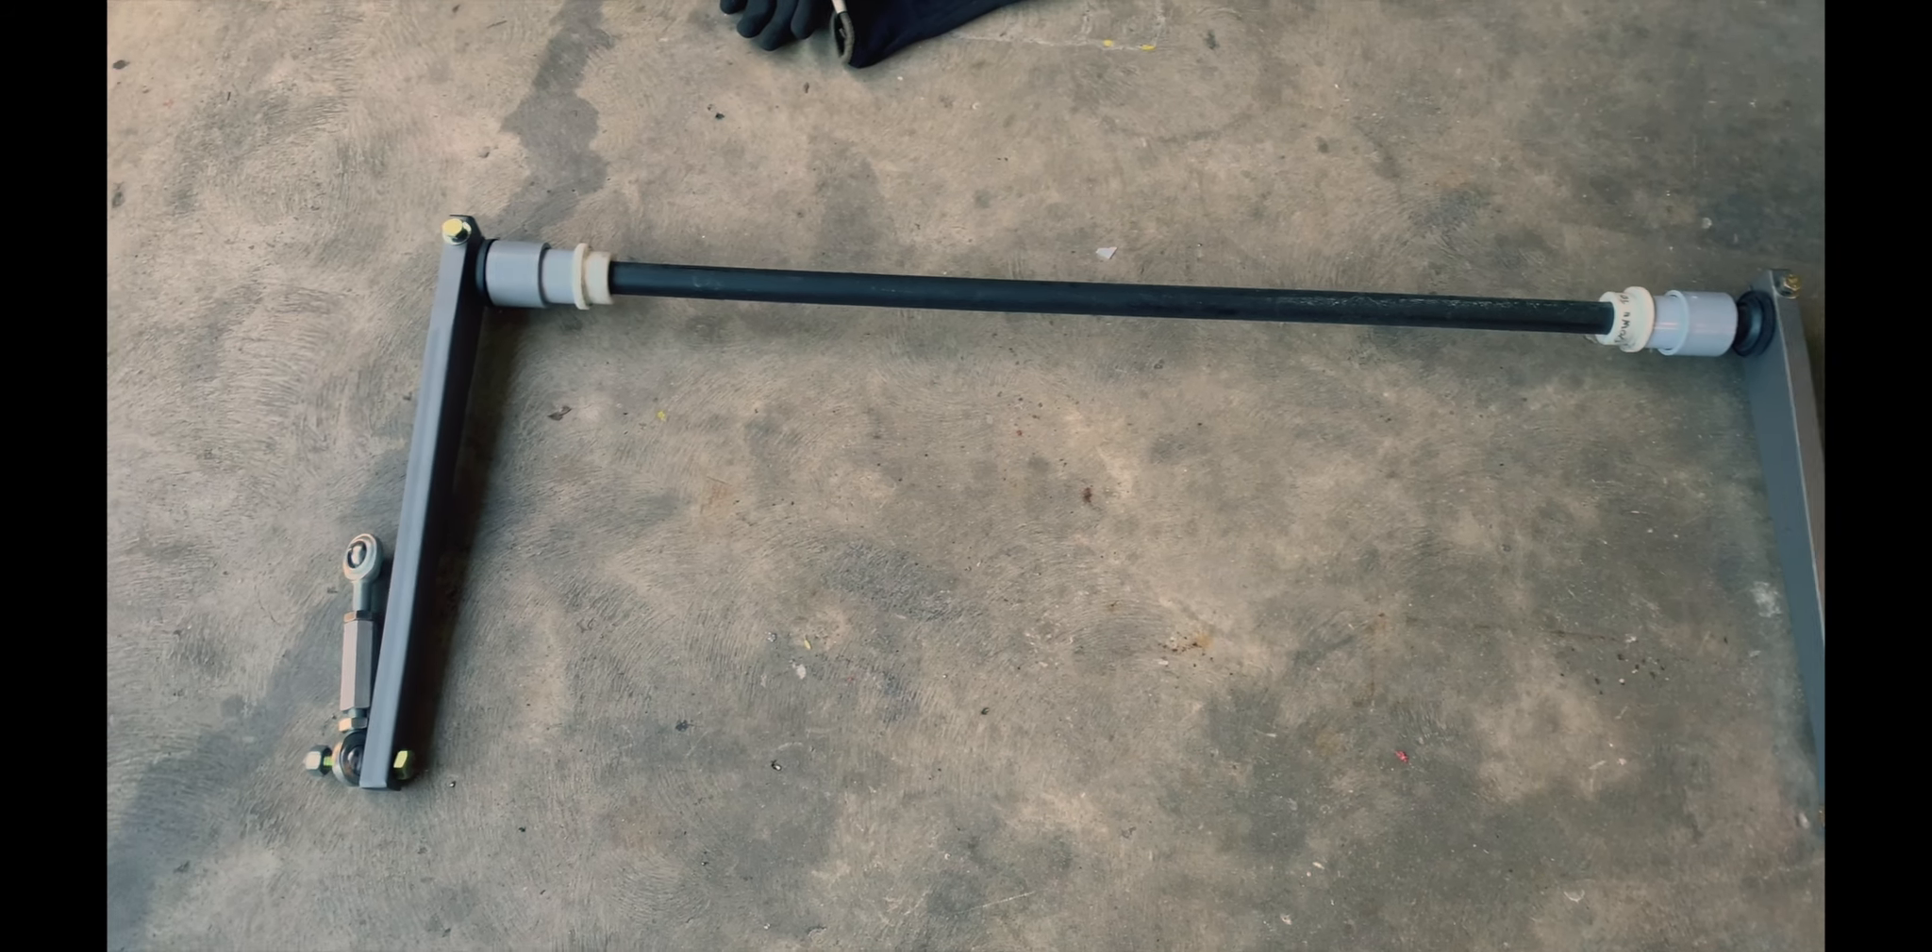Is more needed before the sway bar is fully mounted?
Yes.